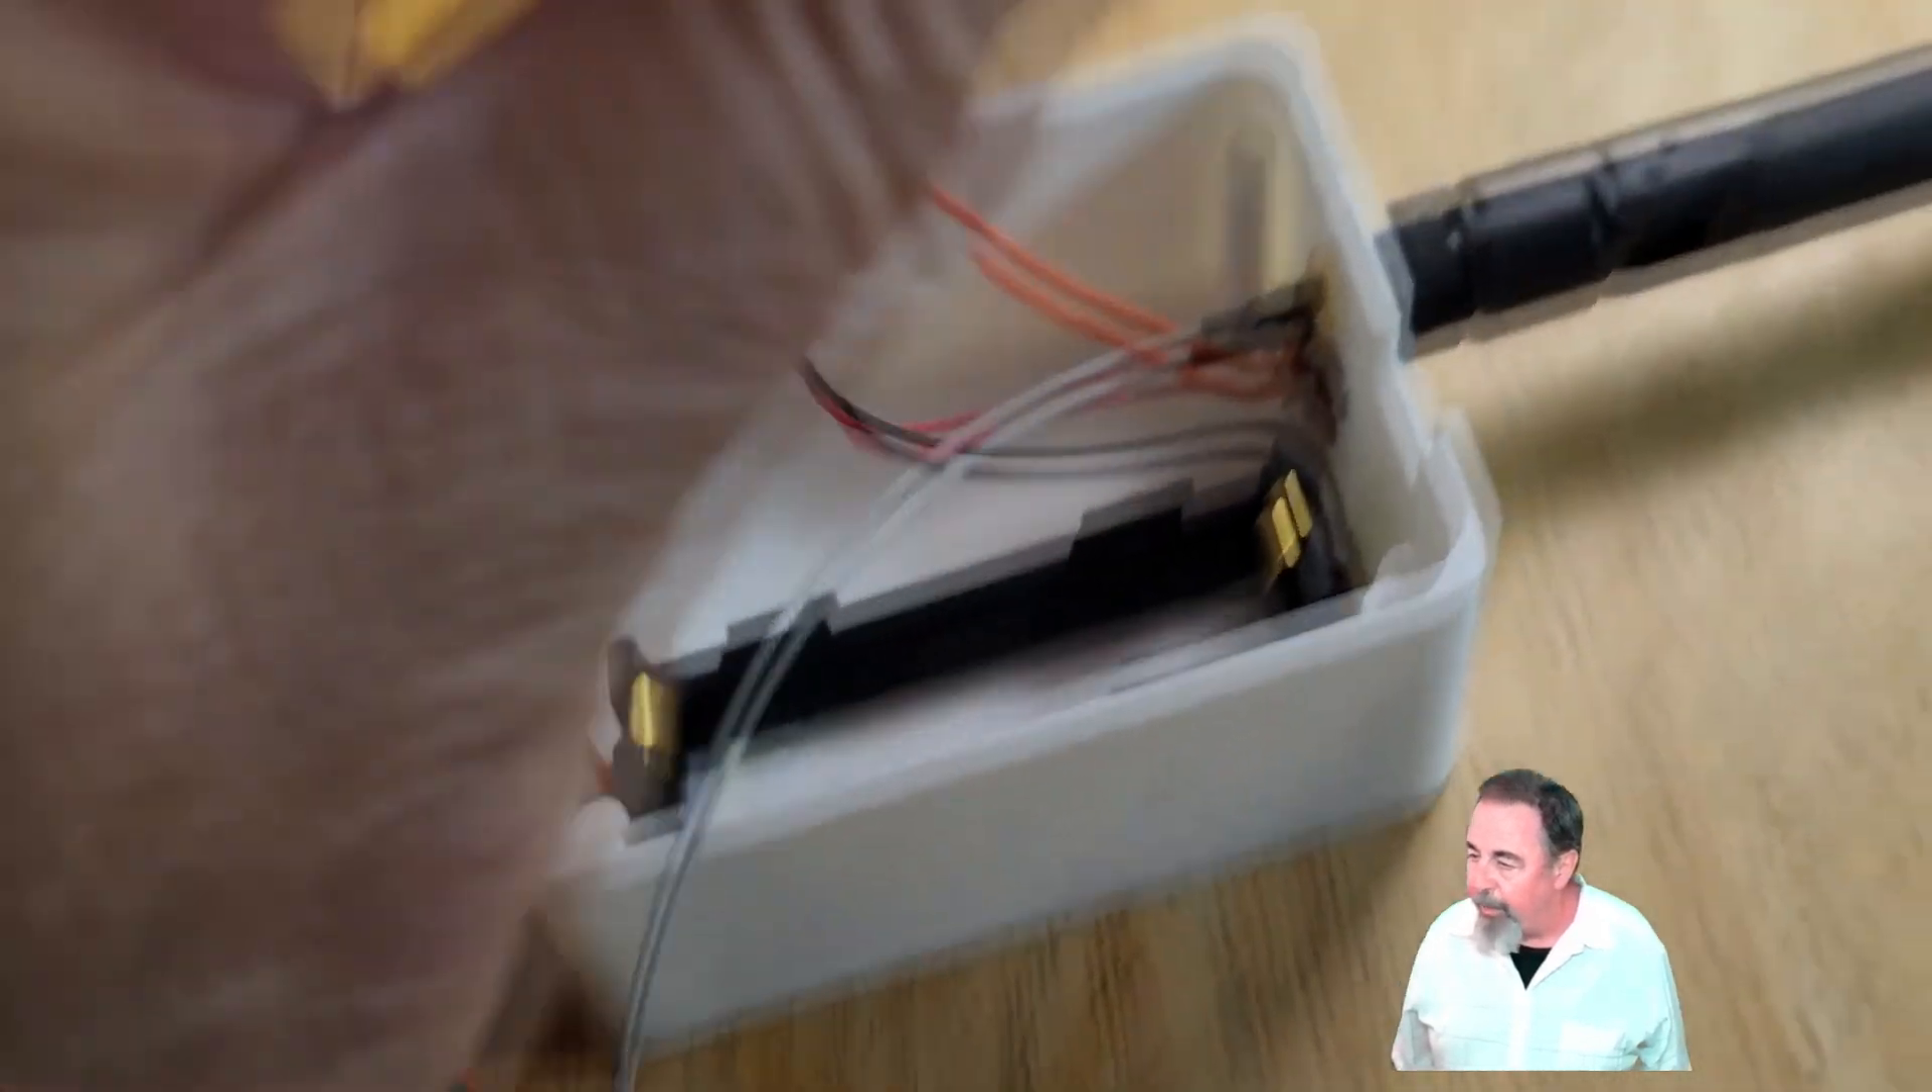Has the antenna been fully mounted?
Yes.